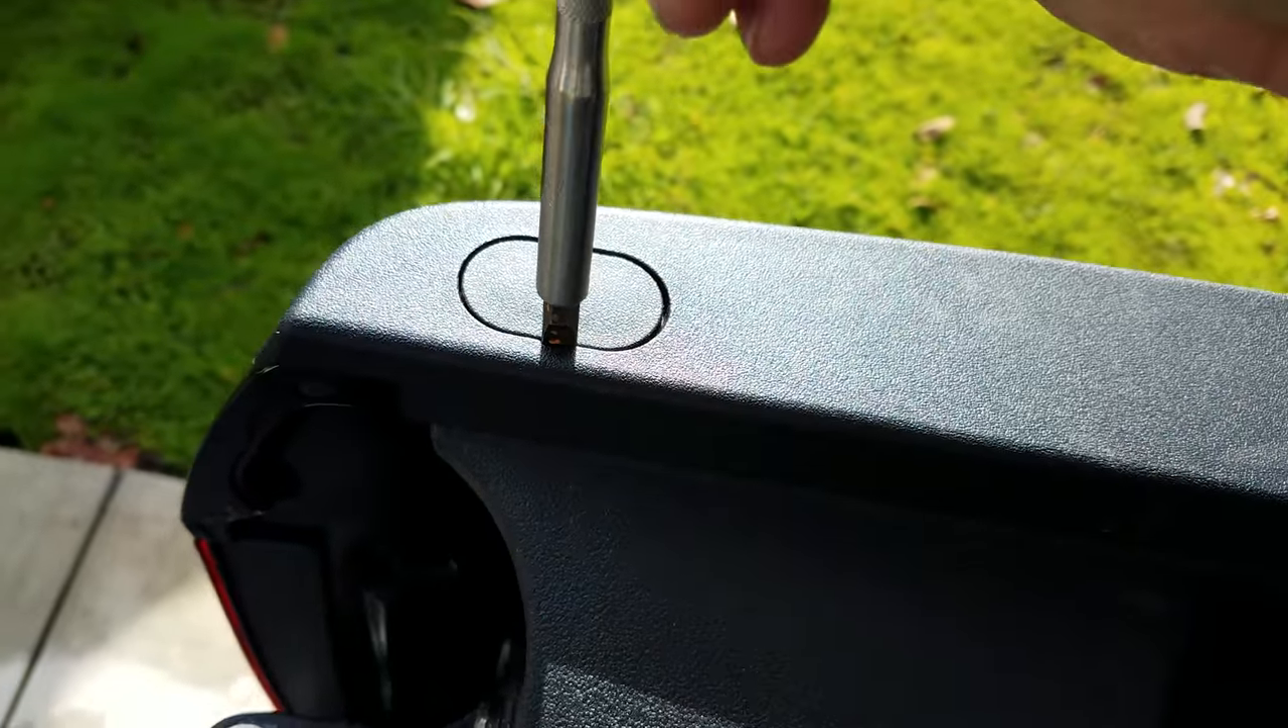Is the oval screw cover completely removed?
No.